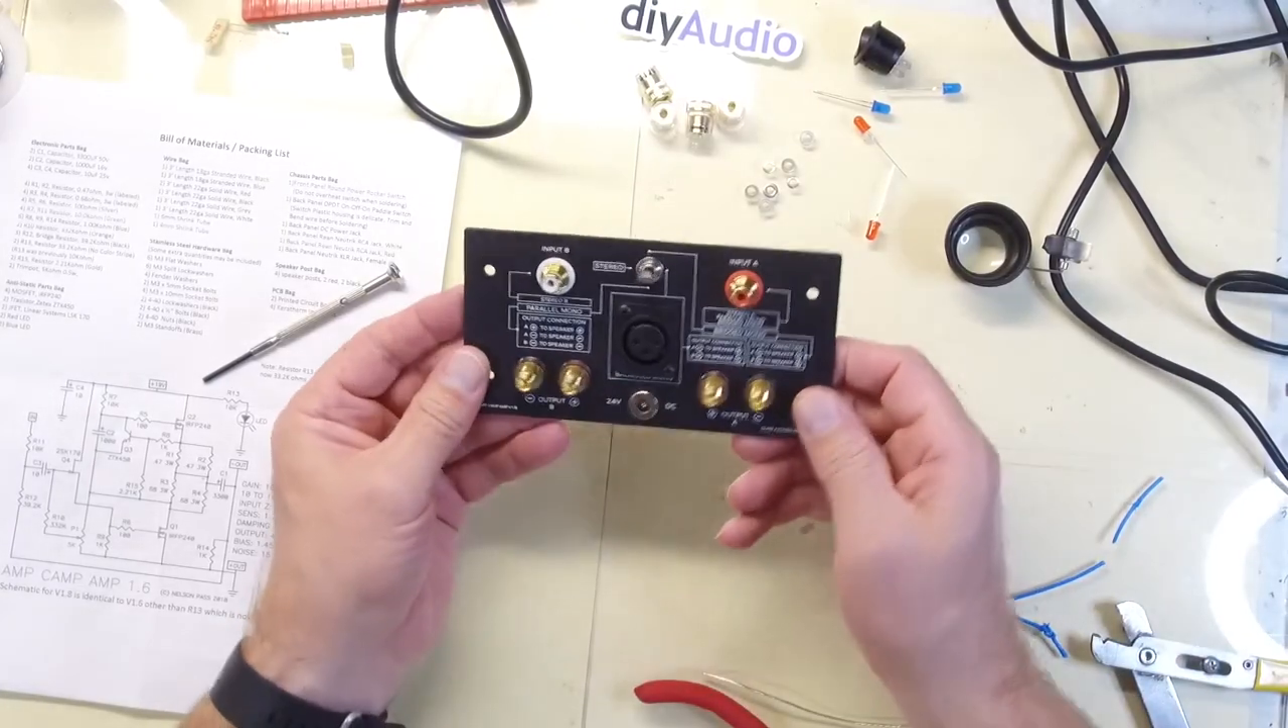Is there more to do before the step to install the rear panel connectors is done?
No.